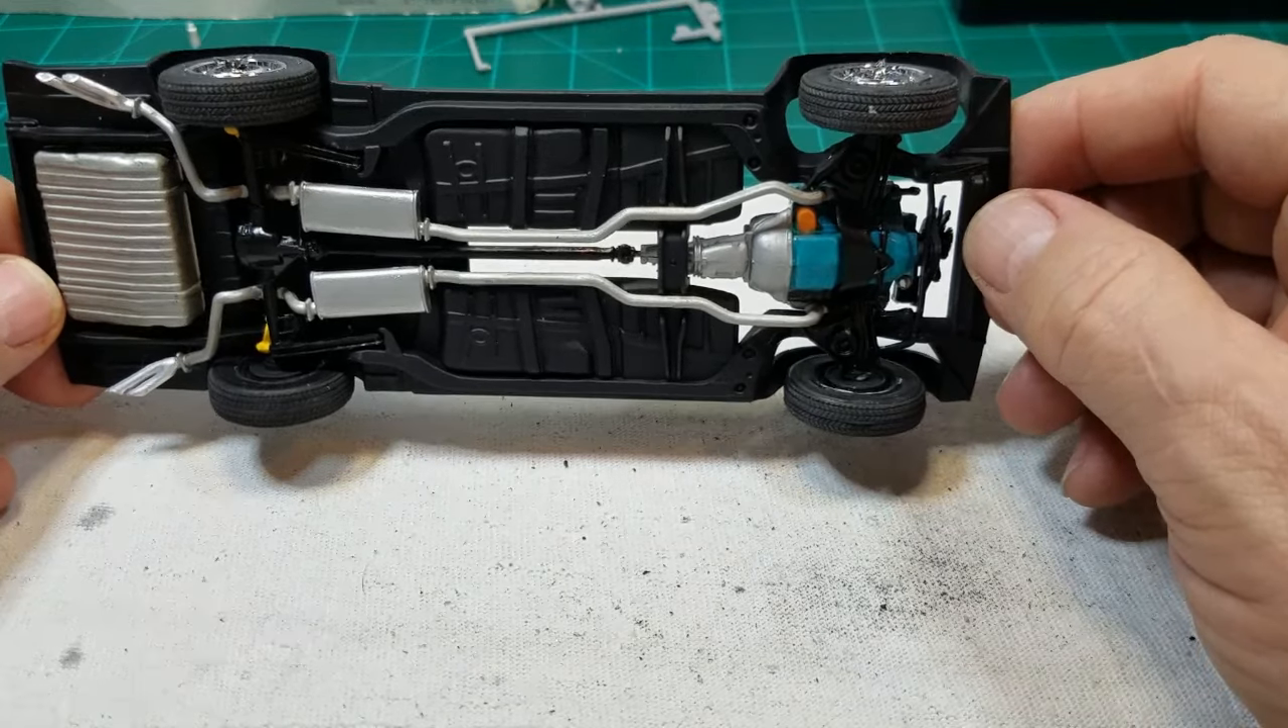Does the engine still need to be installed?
No.